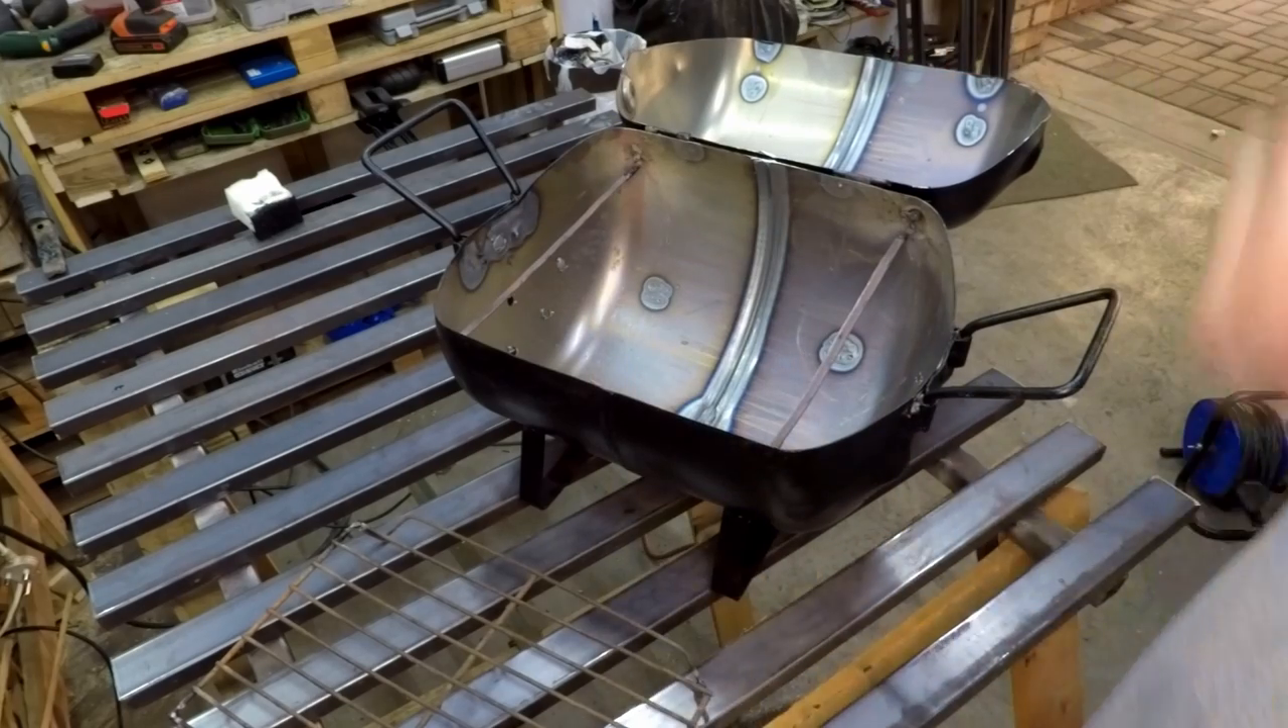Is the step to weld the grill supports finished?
Yes.